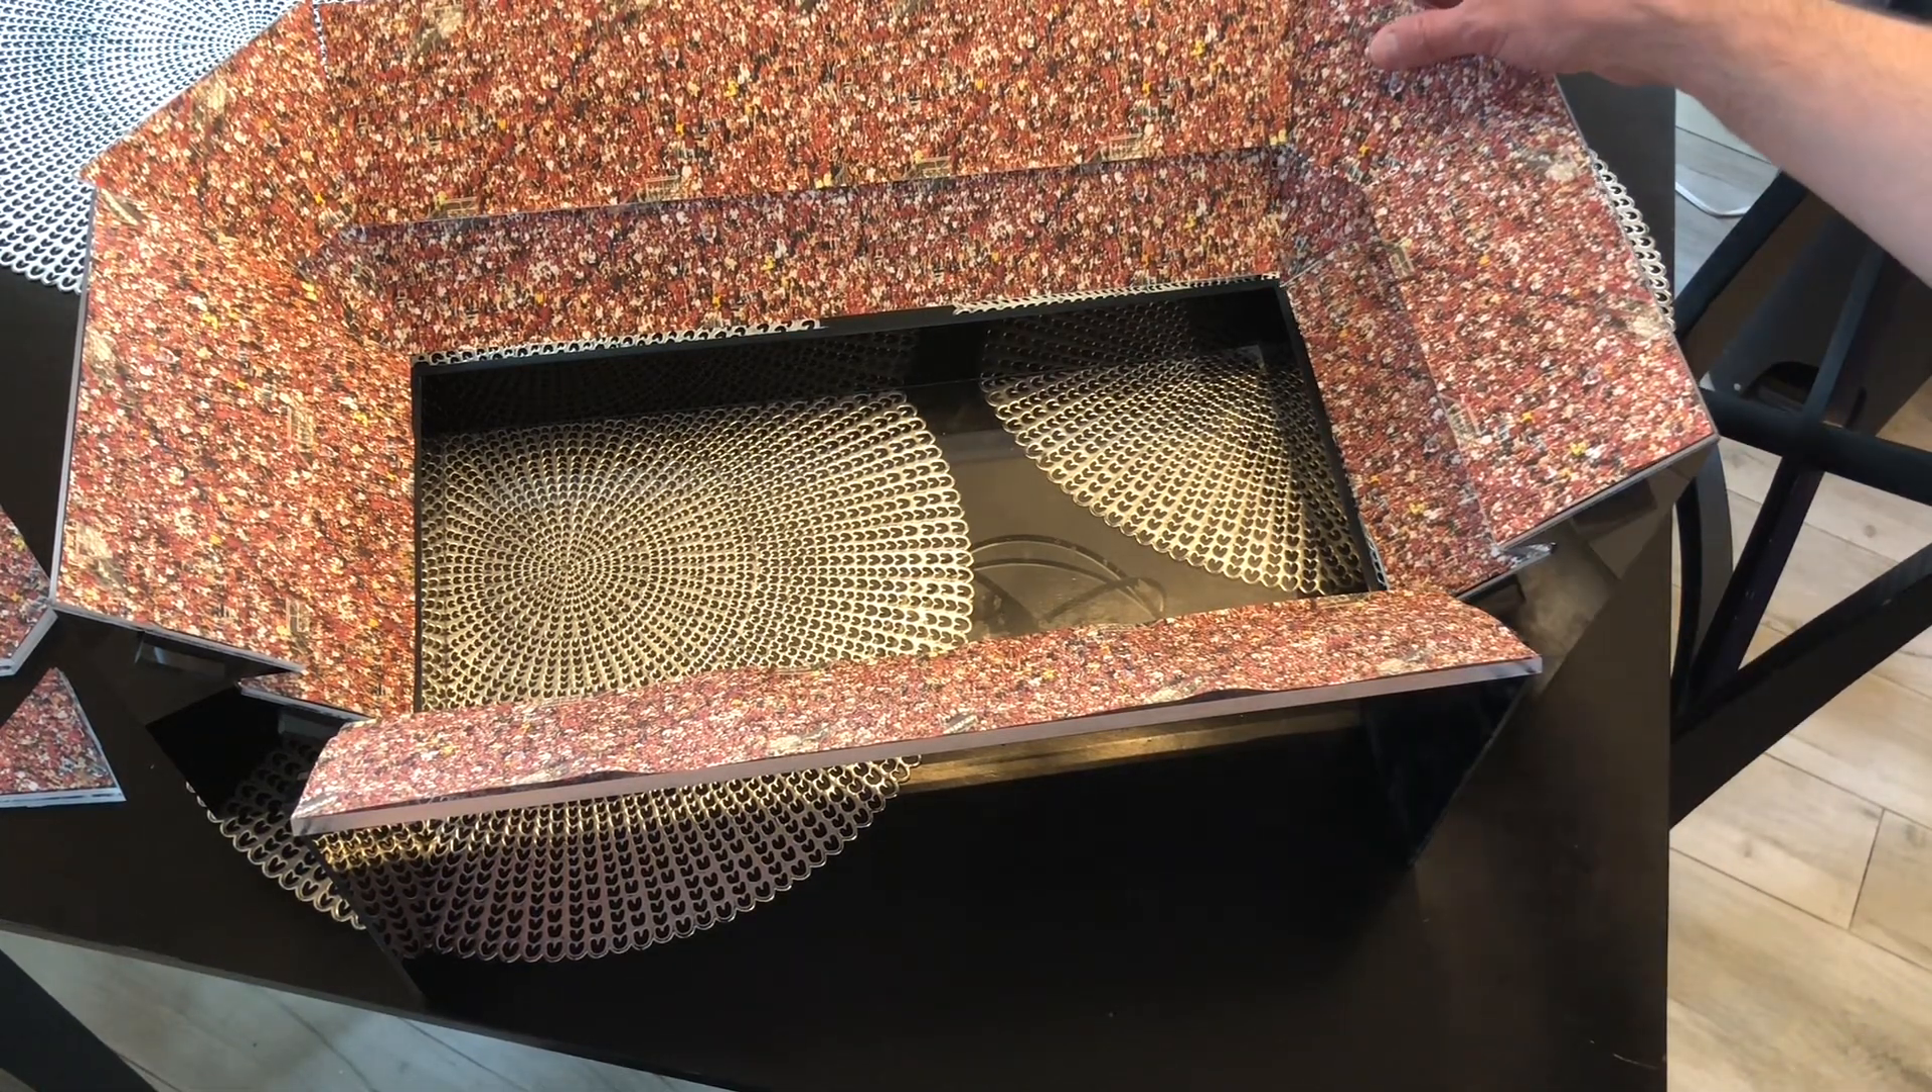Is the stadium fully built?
No.